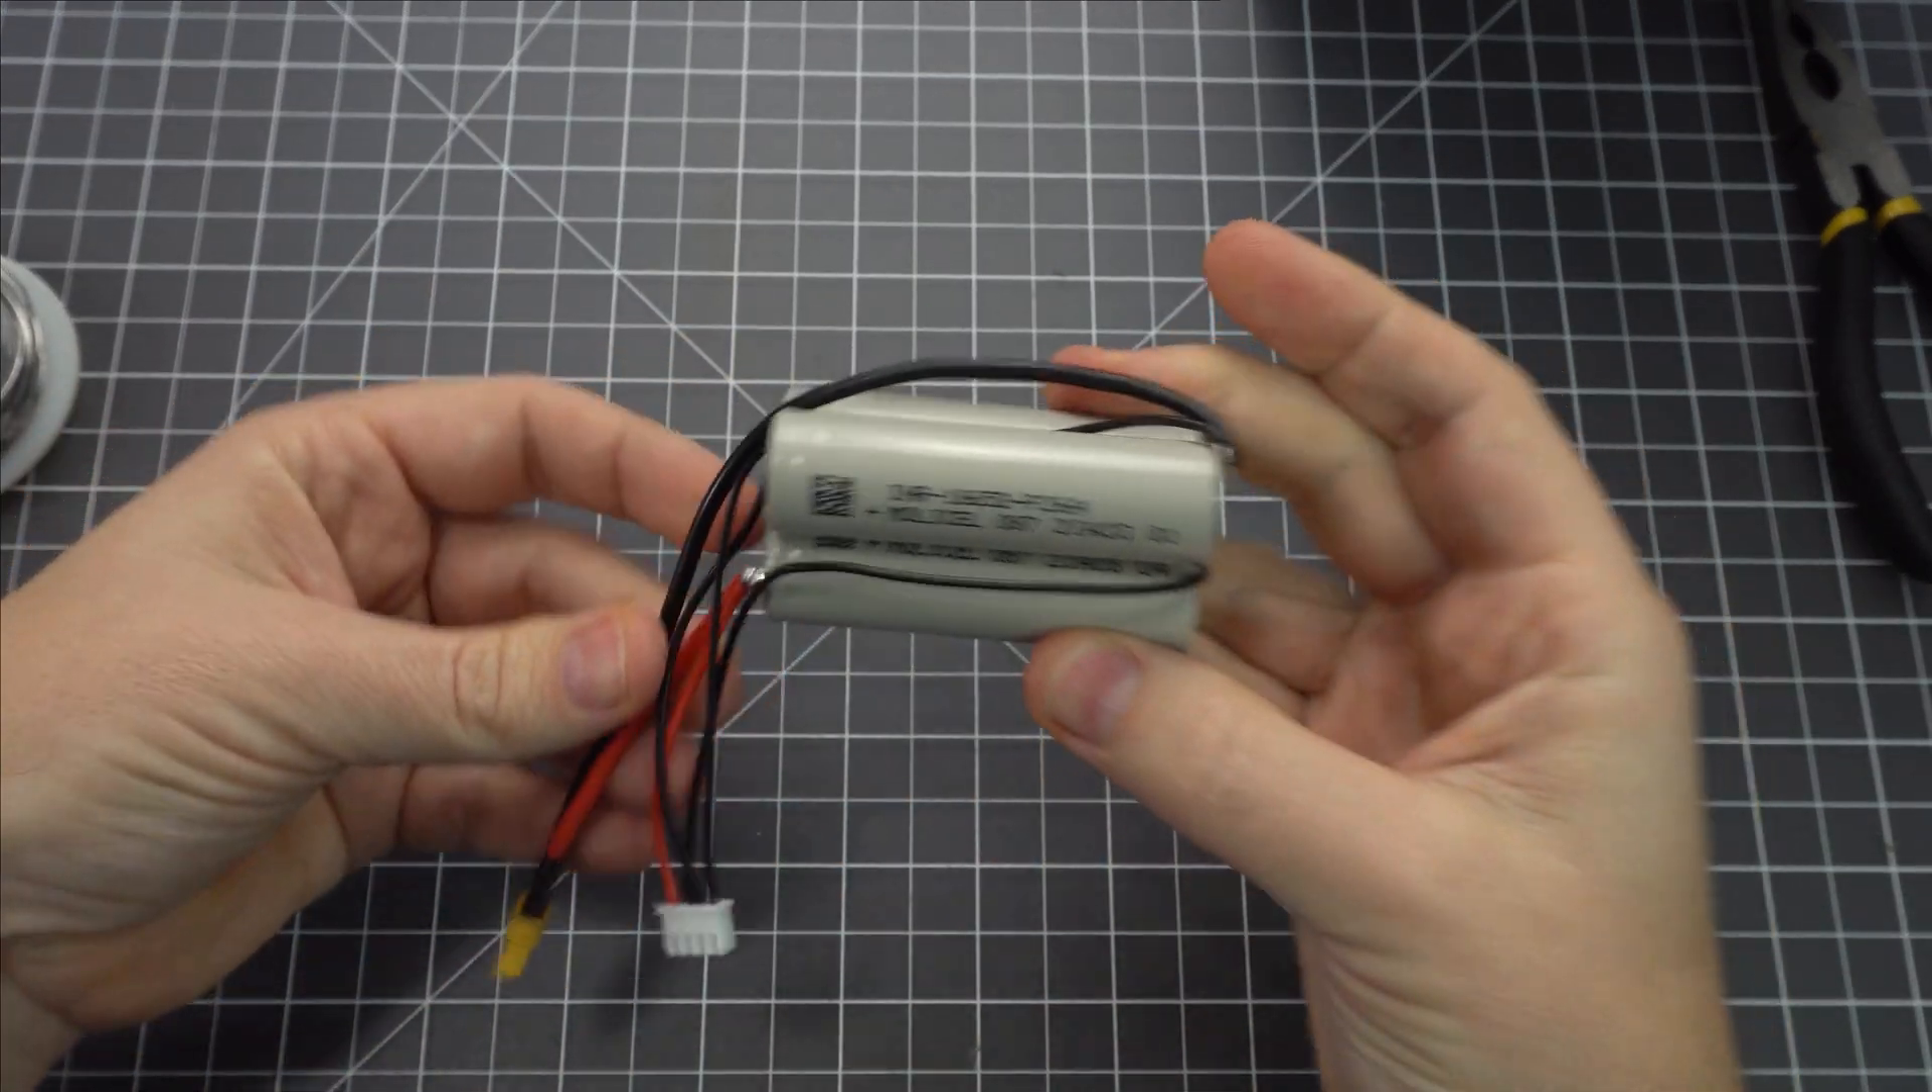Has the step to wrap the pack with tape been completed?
No.